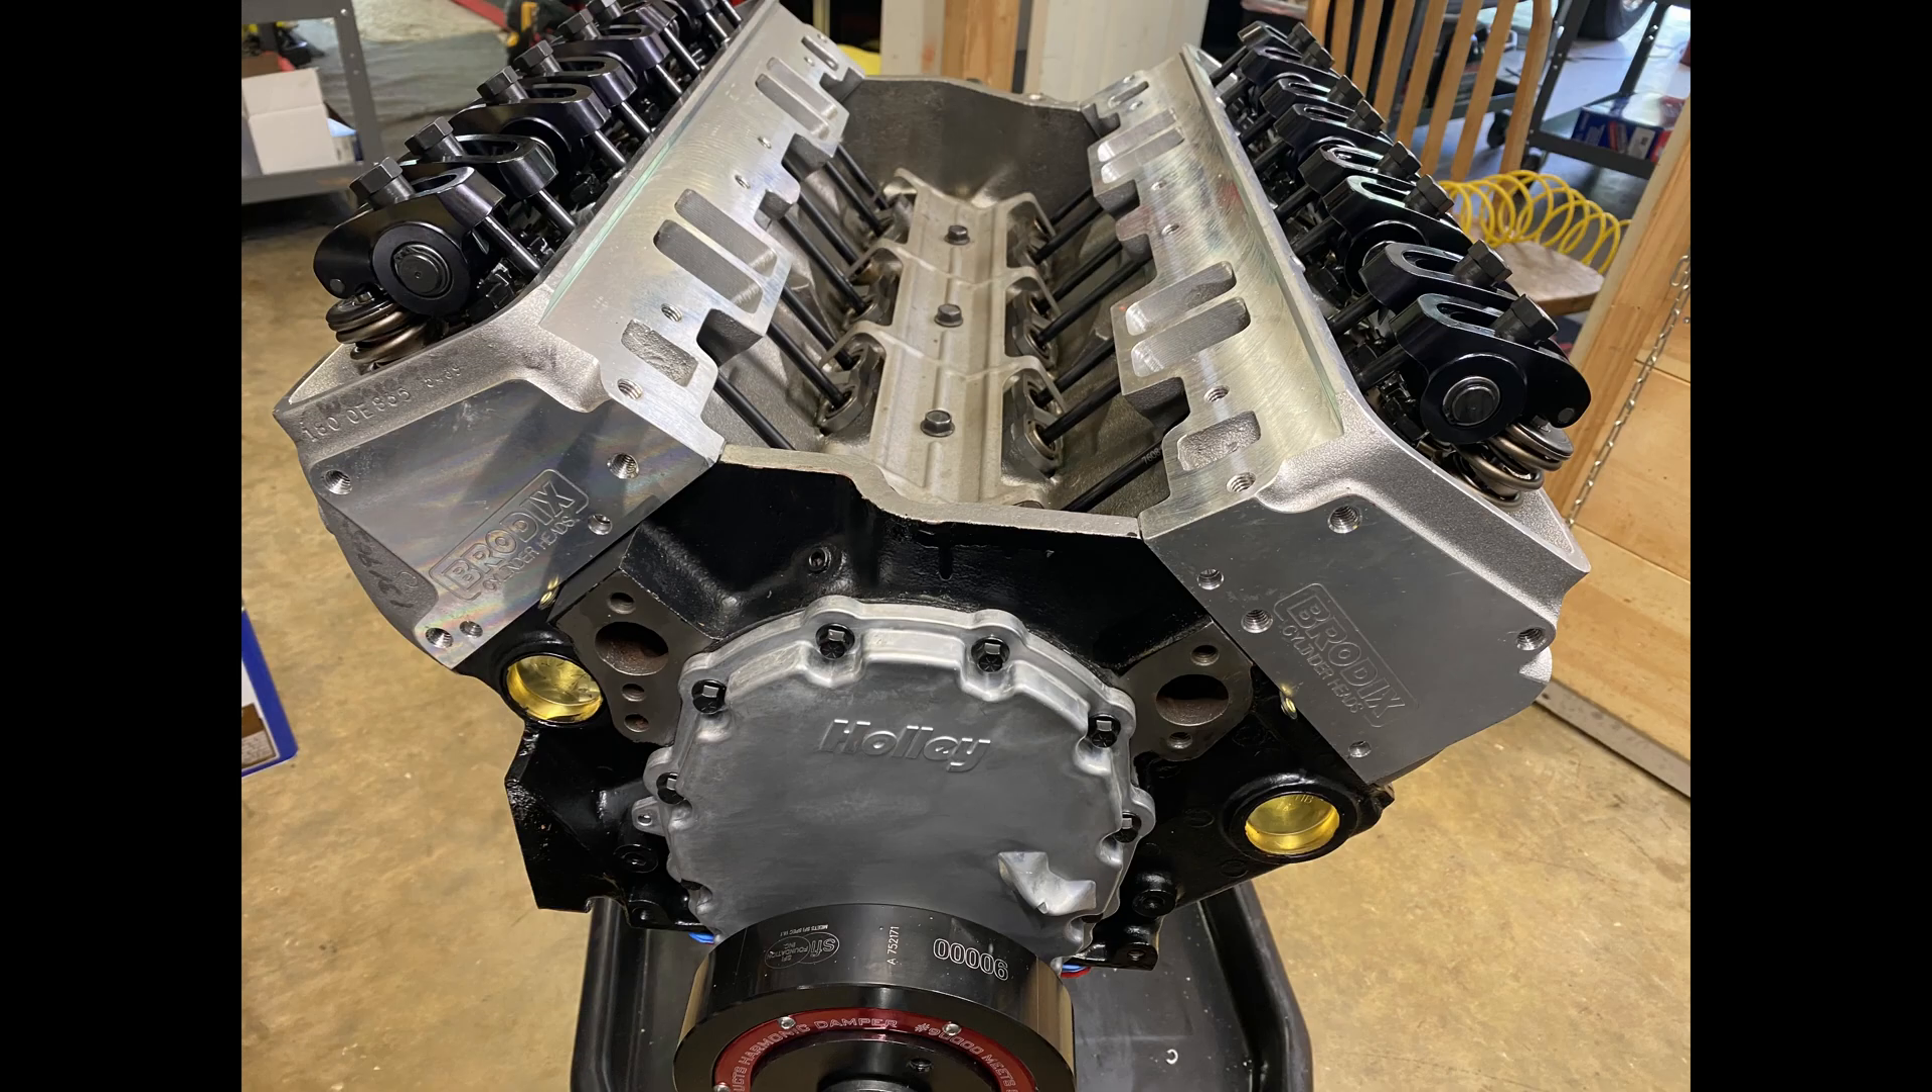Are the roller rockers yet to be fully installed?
No.